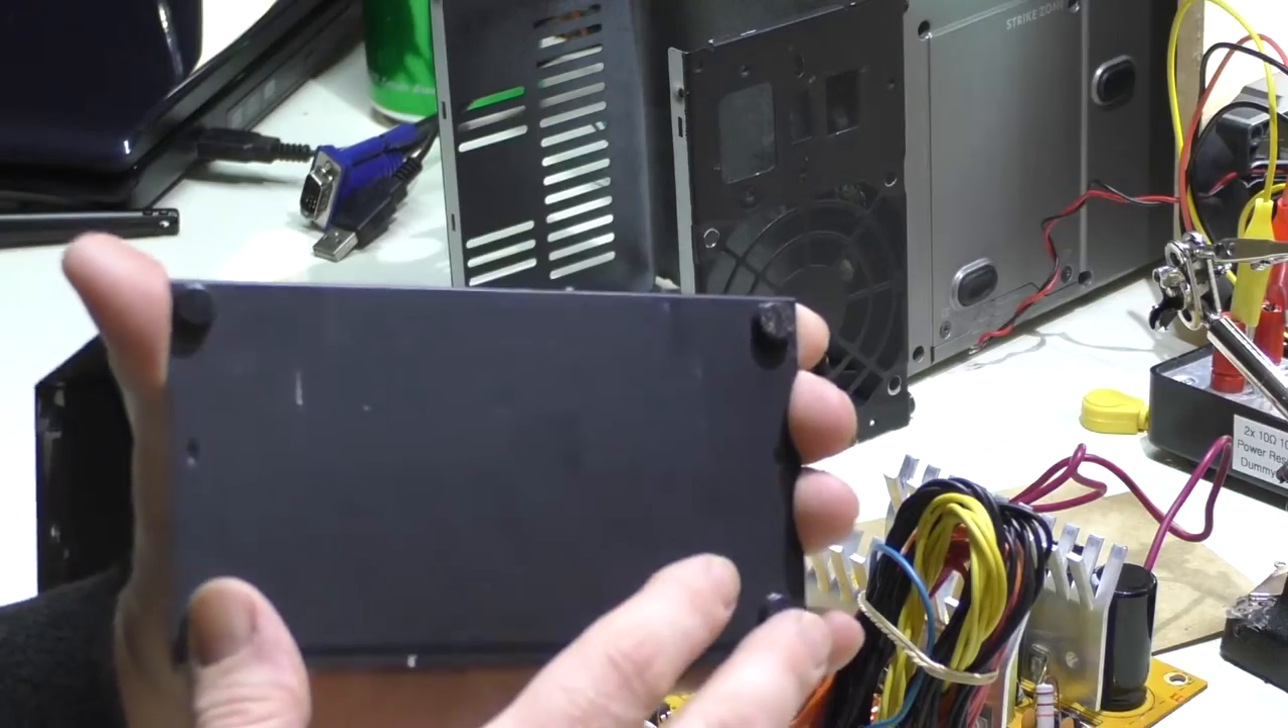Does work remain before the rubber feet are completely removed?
Yes.